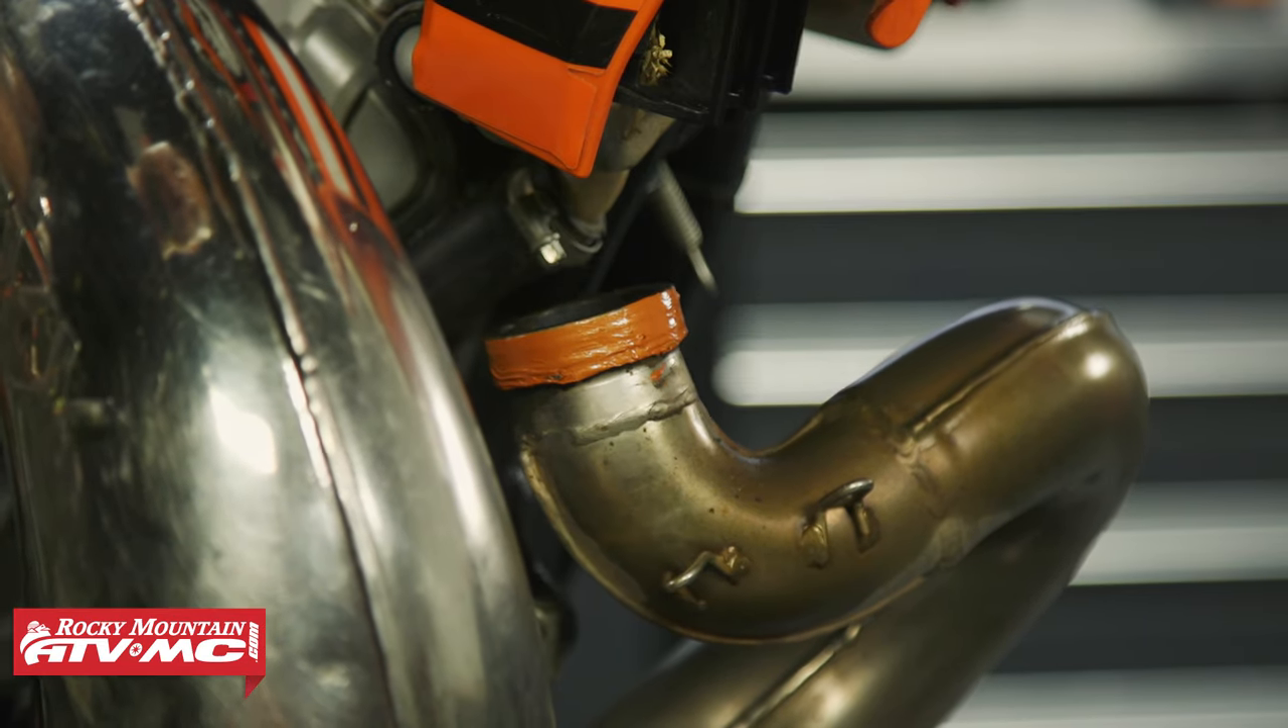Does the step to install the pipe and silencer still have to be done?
Yes.